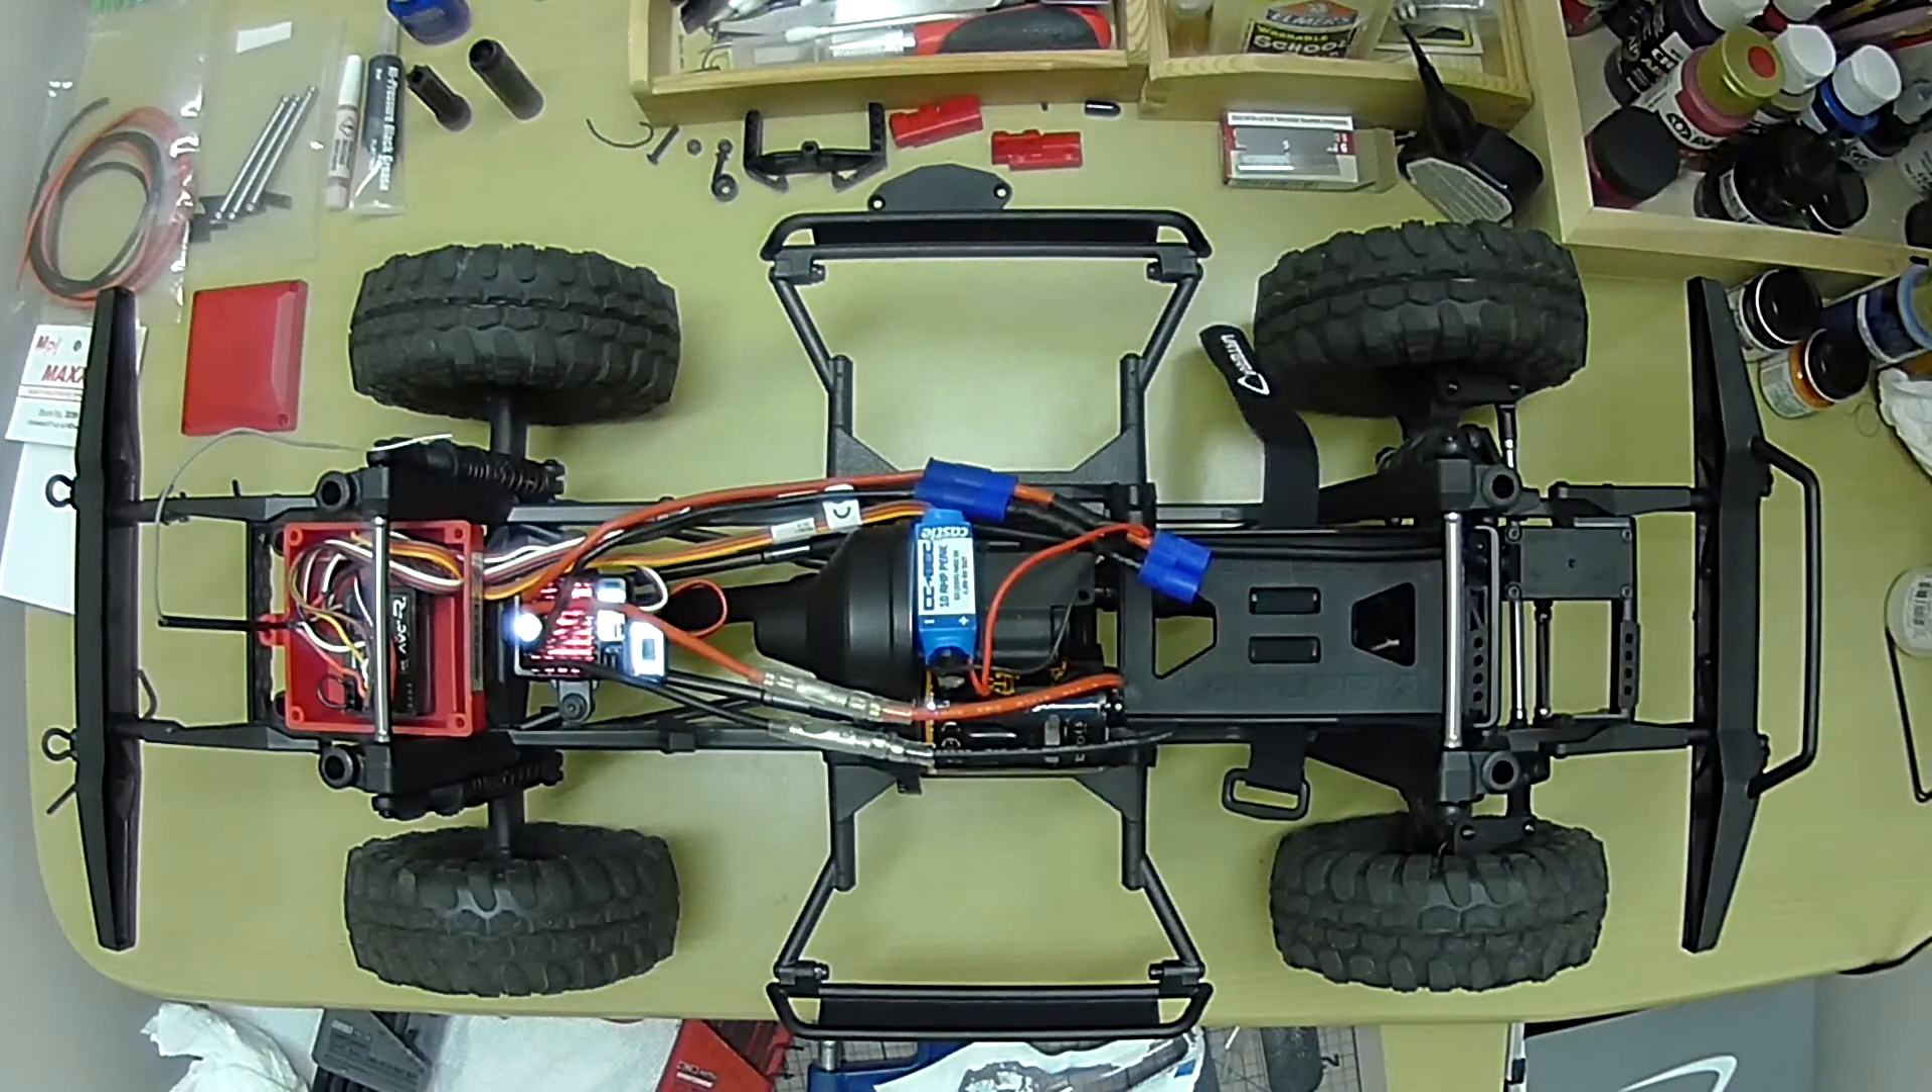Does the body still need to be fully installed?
Yes.